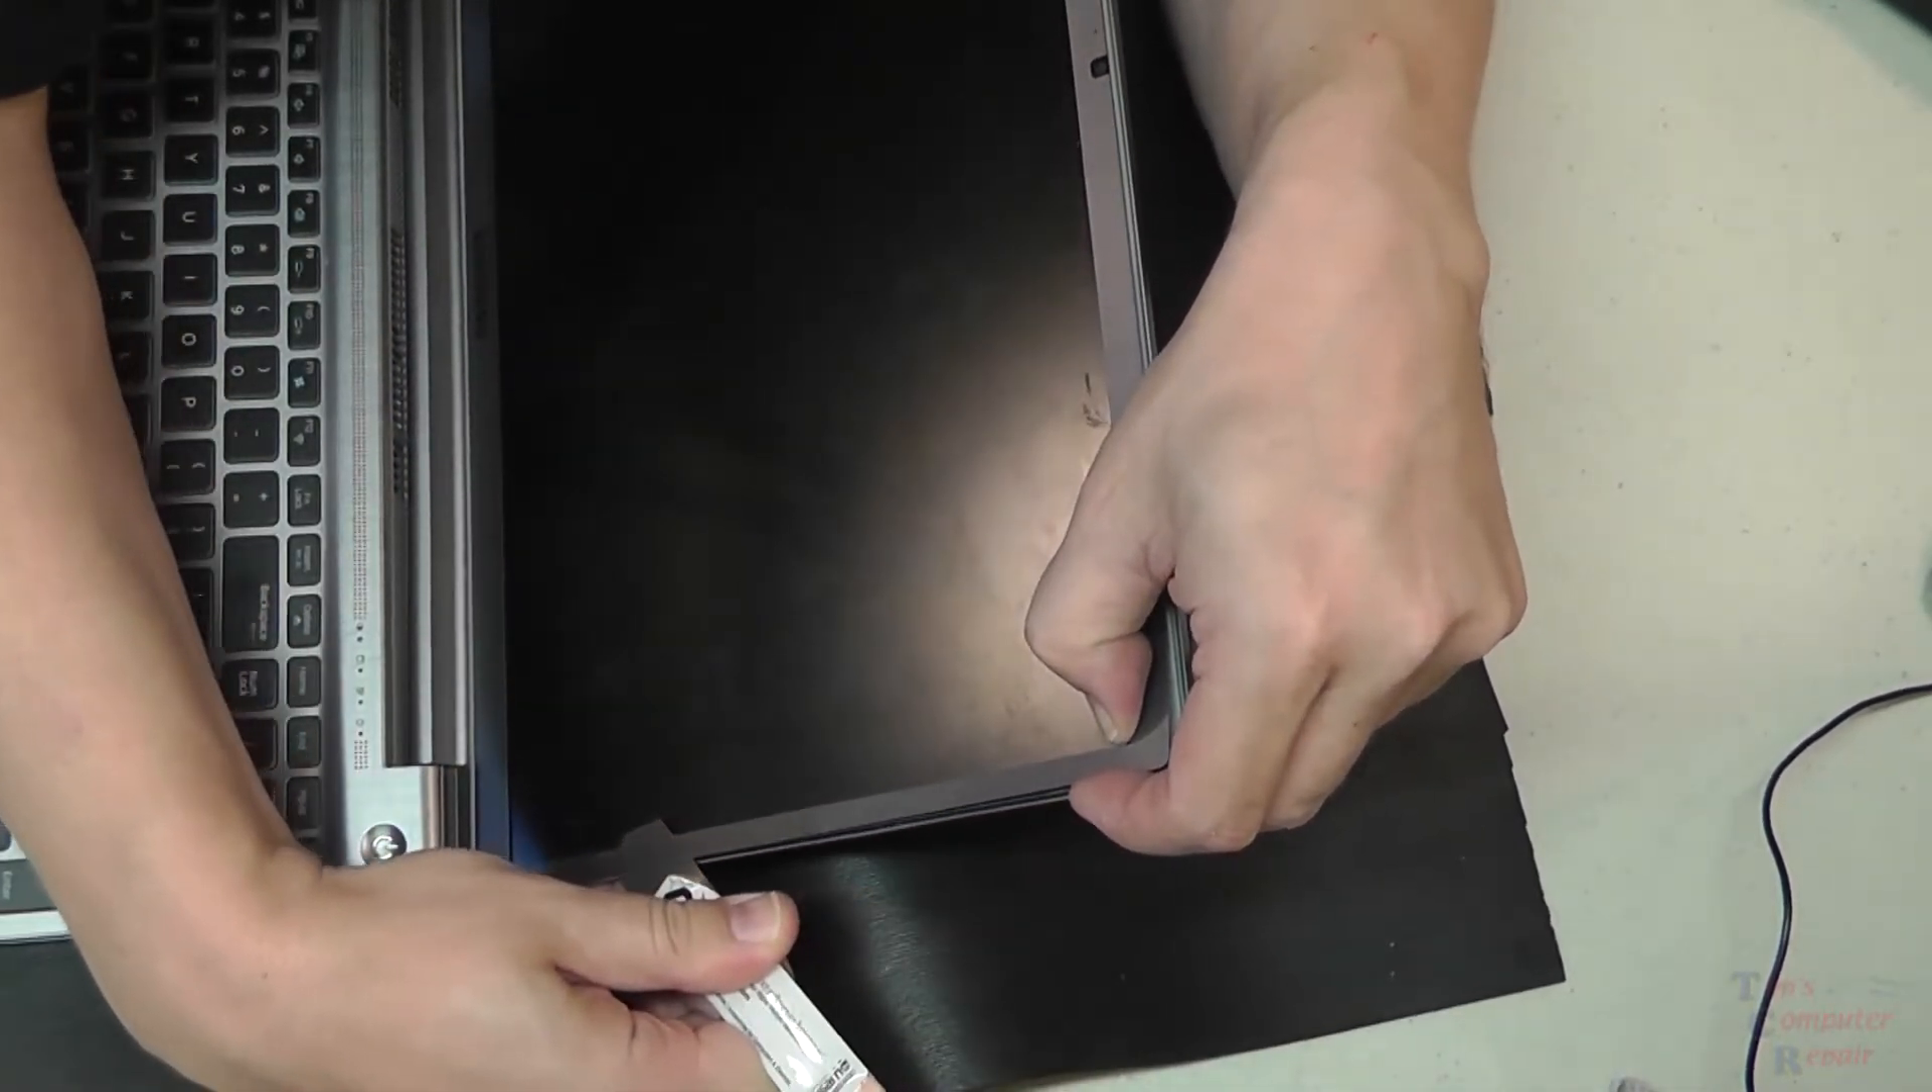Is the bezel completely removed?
No.